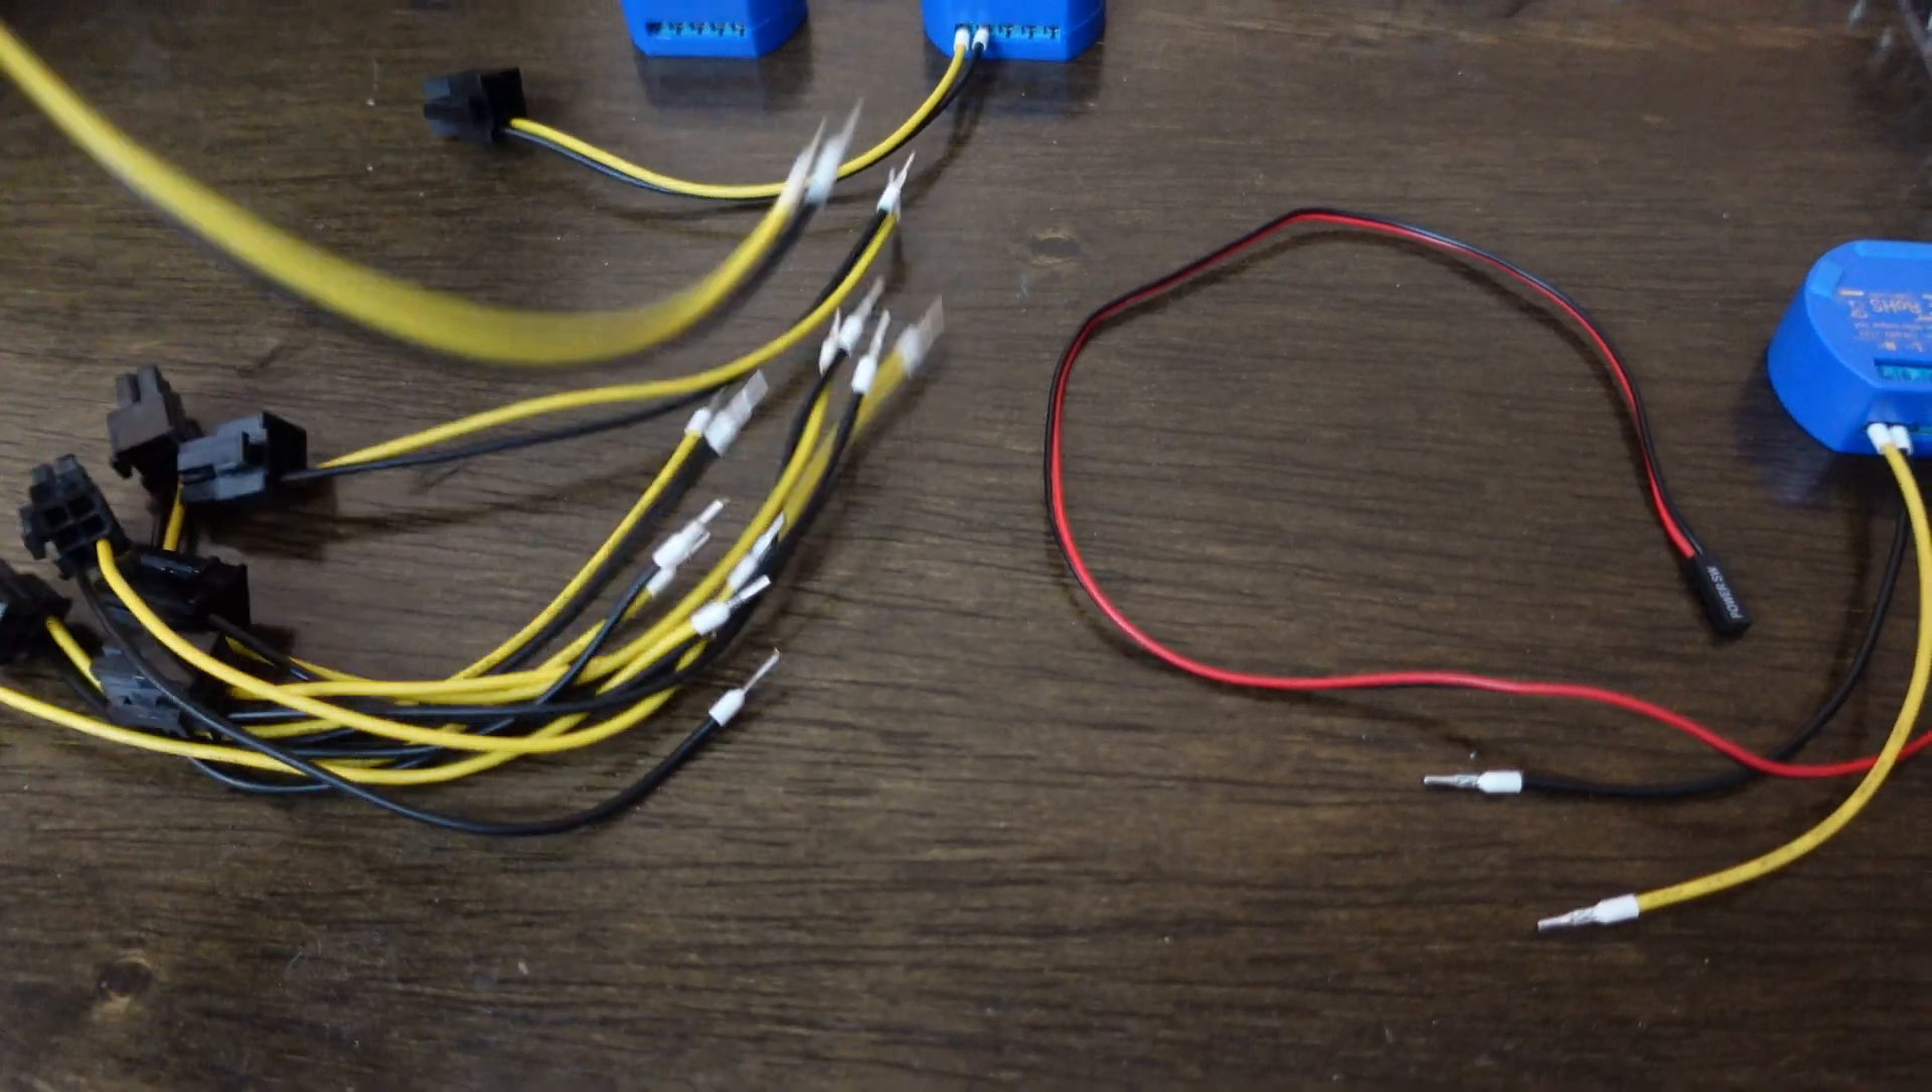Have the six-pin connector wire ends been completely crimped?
Yes.